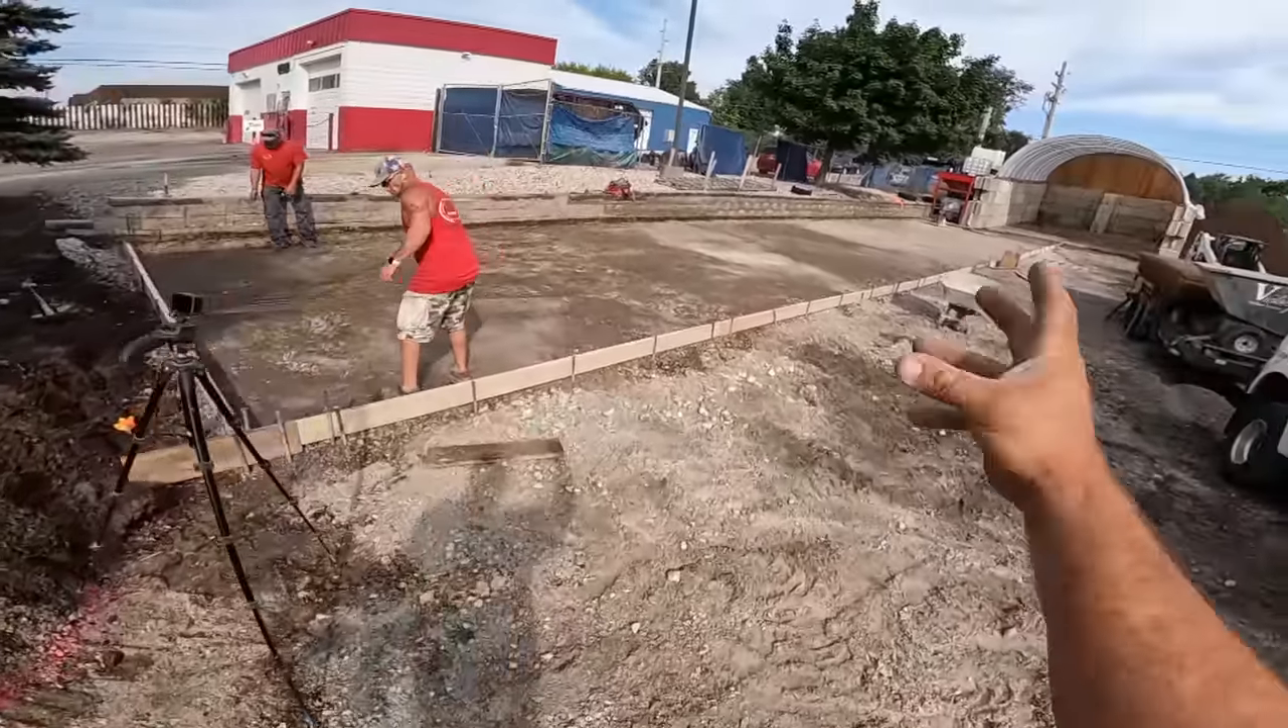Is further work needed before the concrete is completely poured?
Yes.